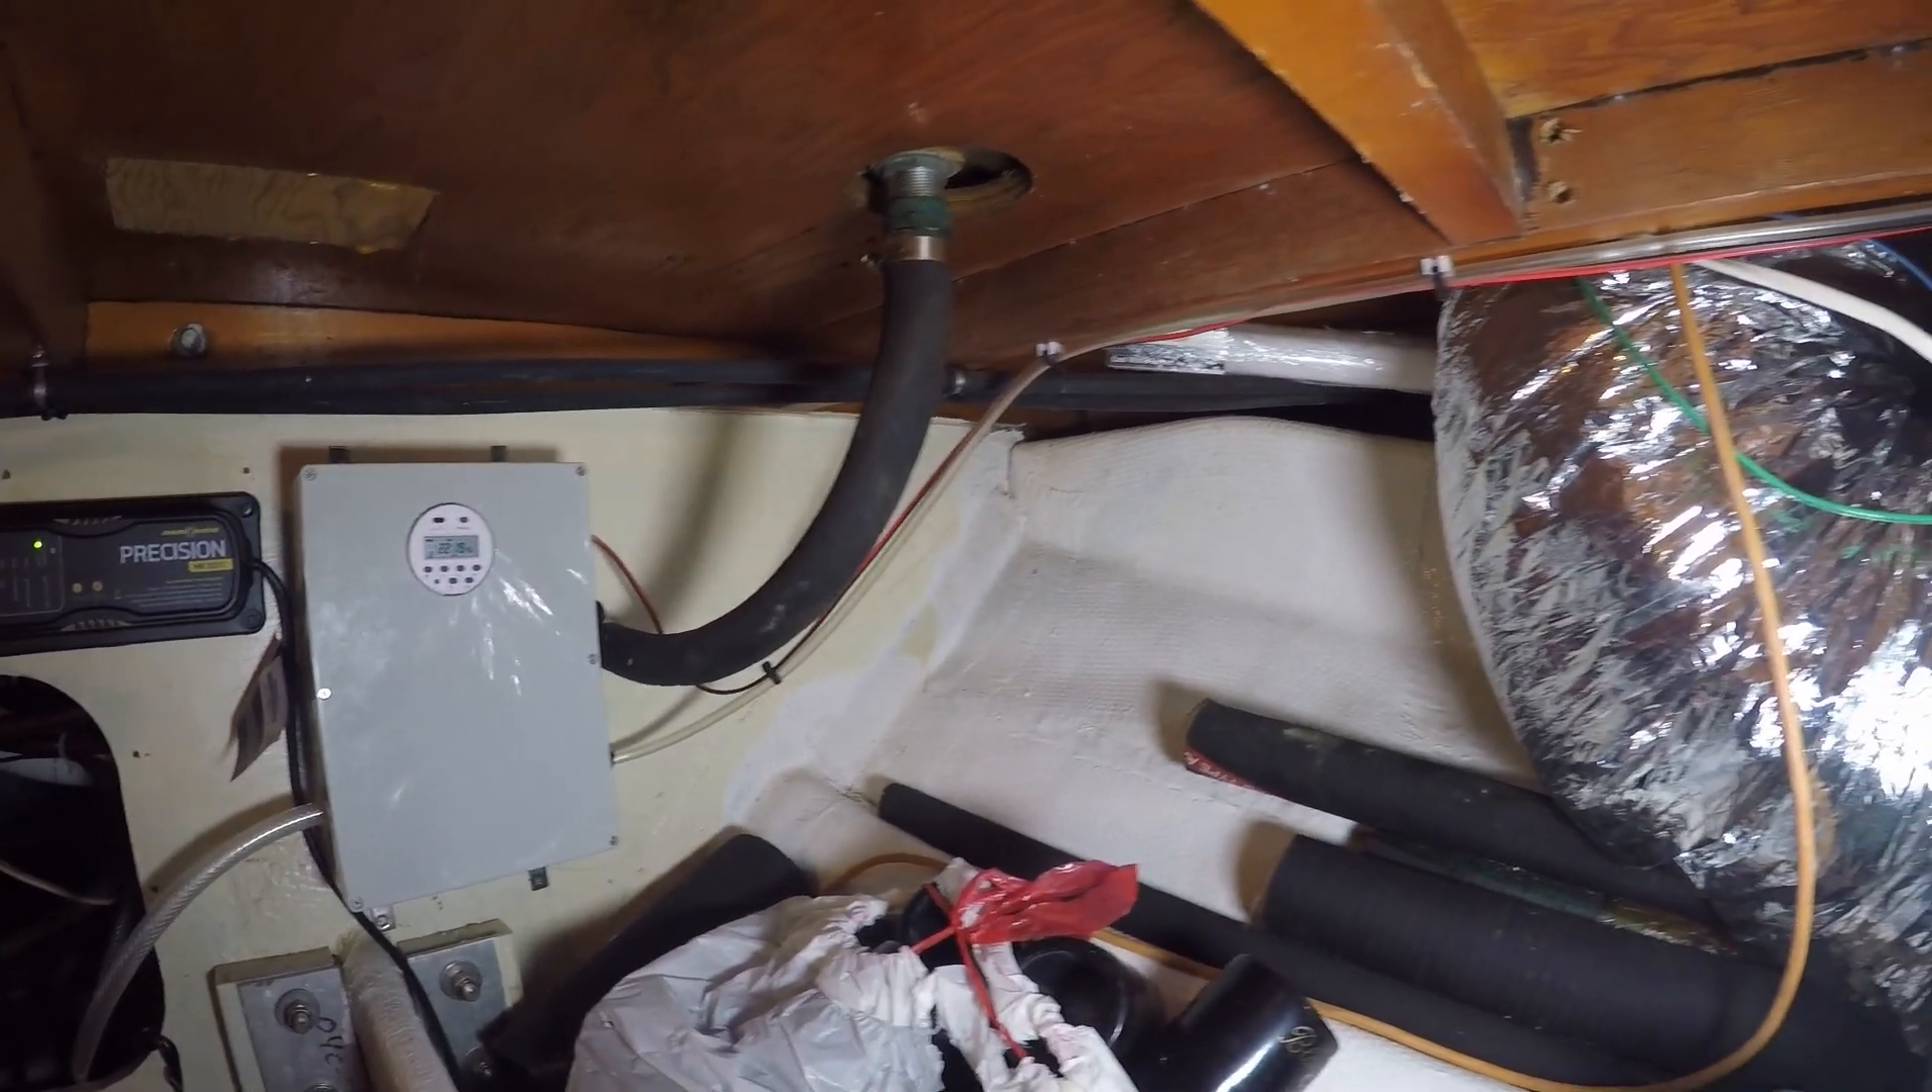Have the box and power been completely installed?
Yes.